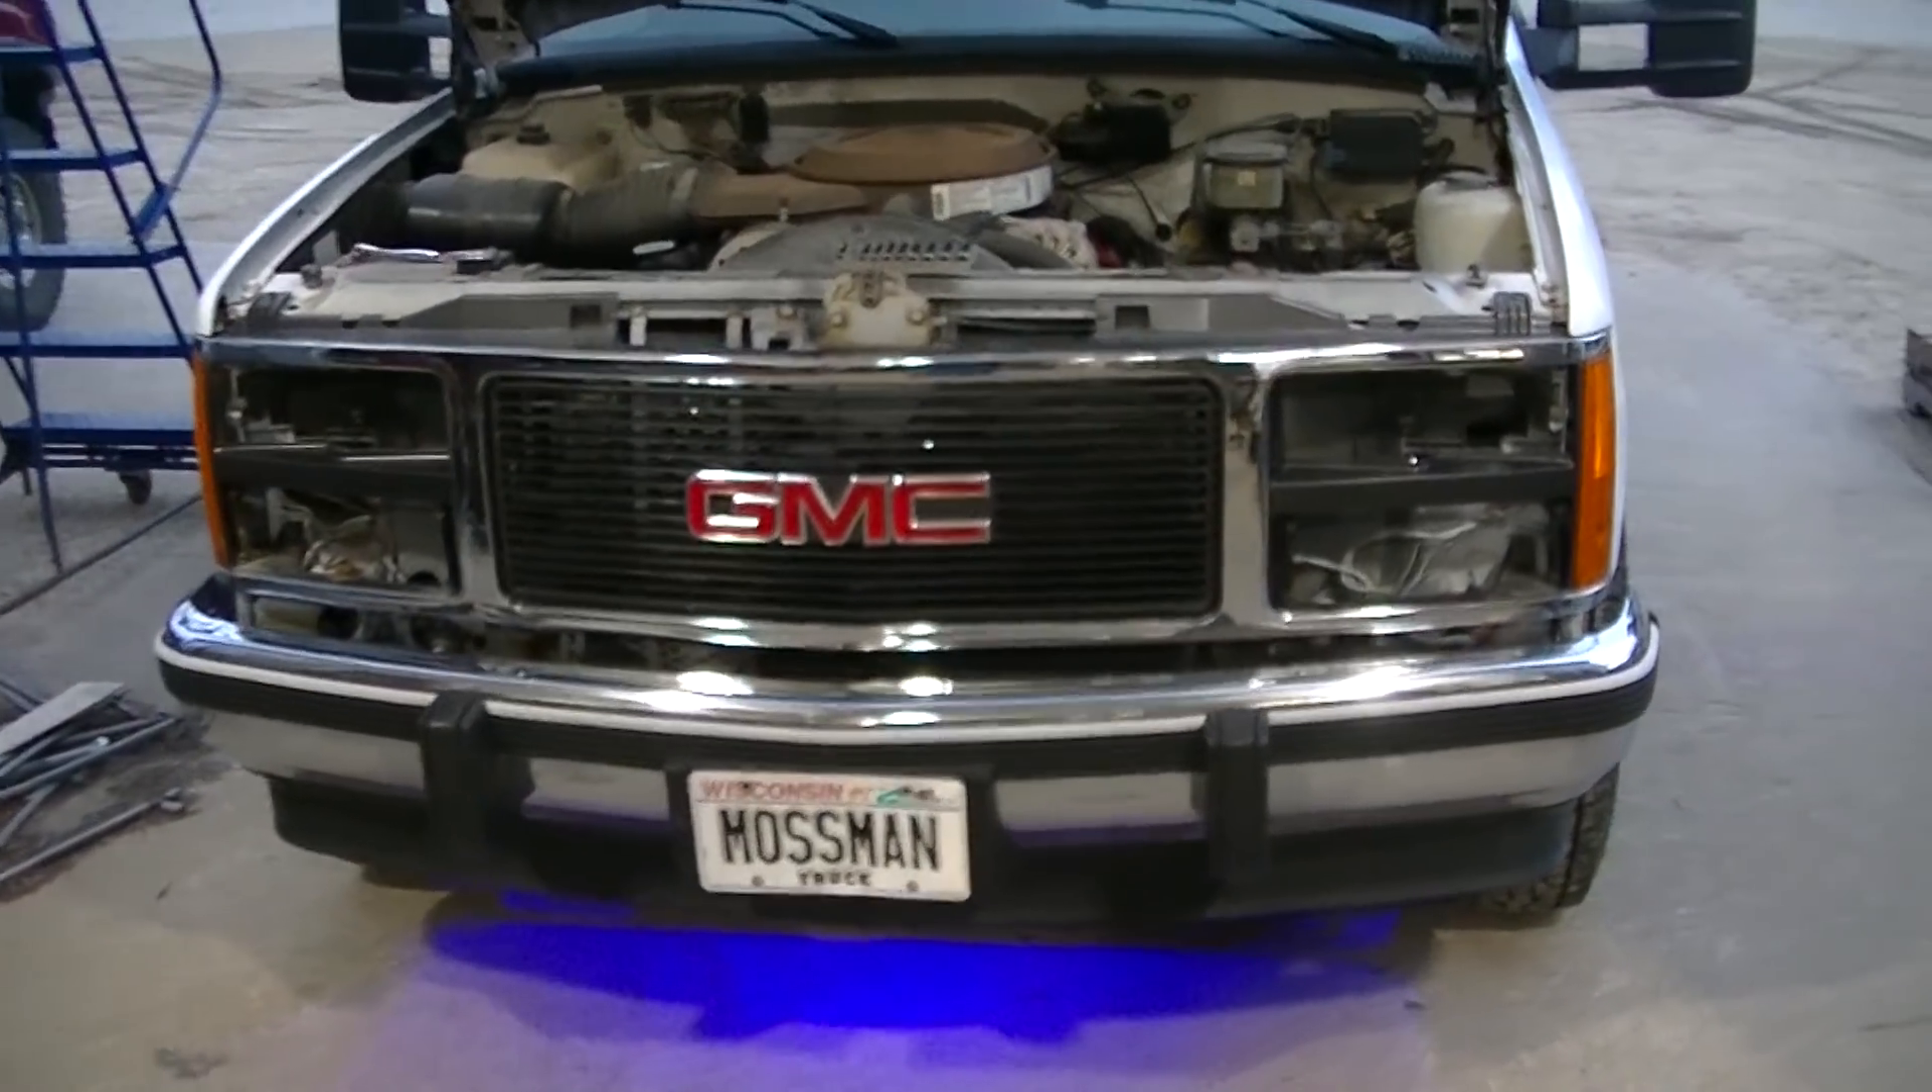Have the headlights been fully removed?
Yes.